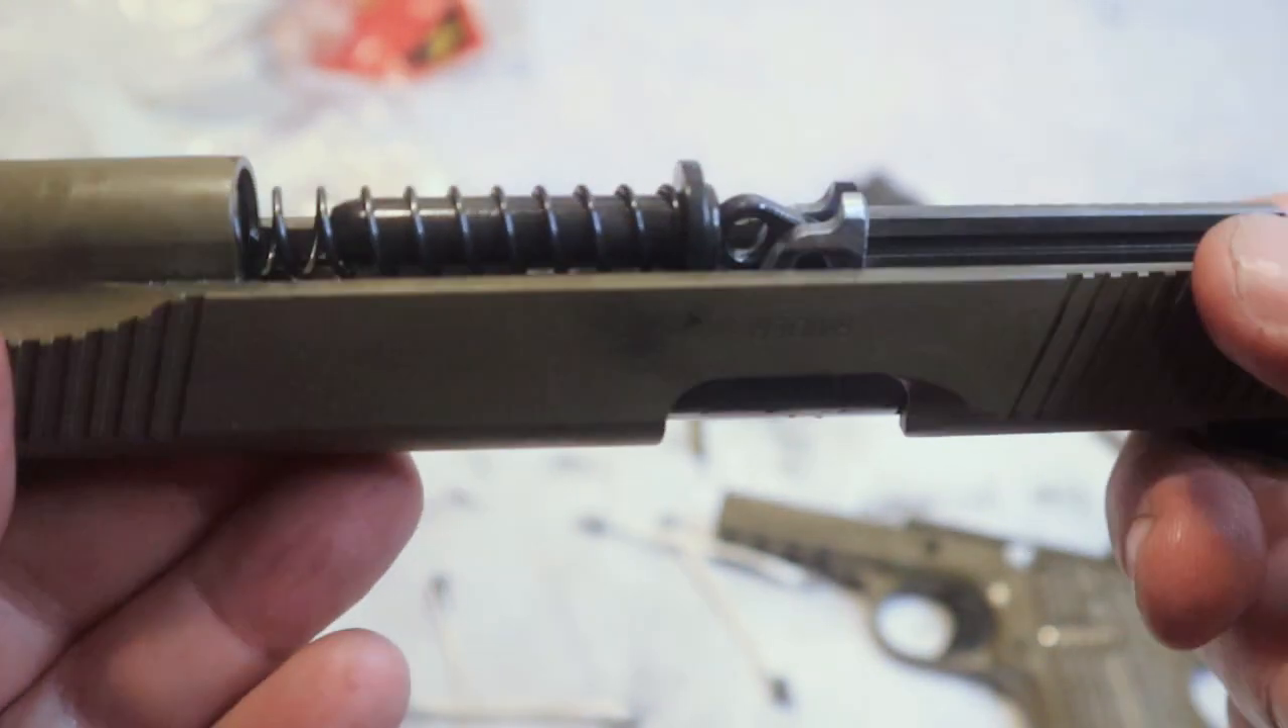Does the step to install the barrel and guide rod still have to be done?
No.